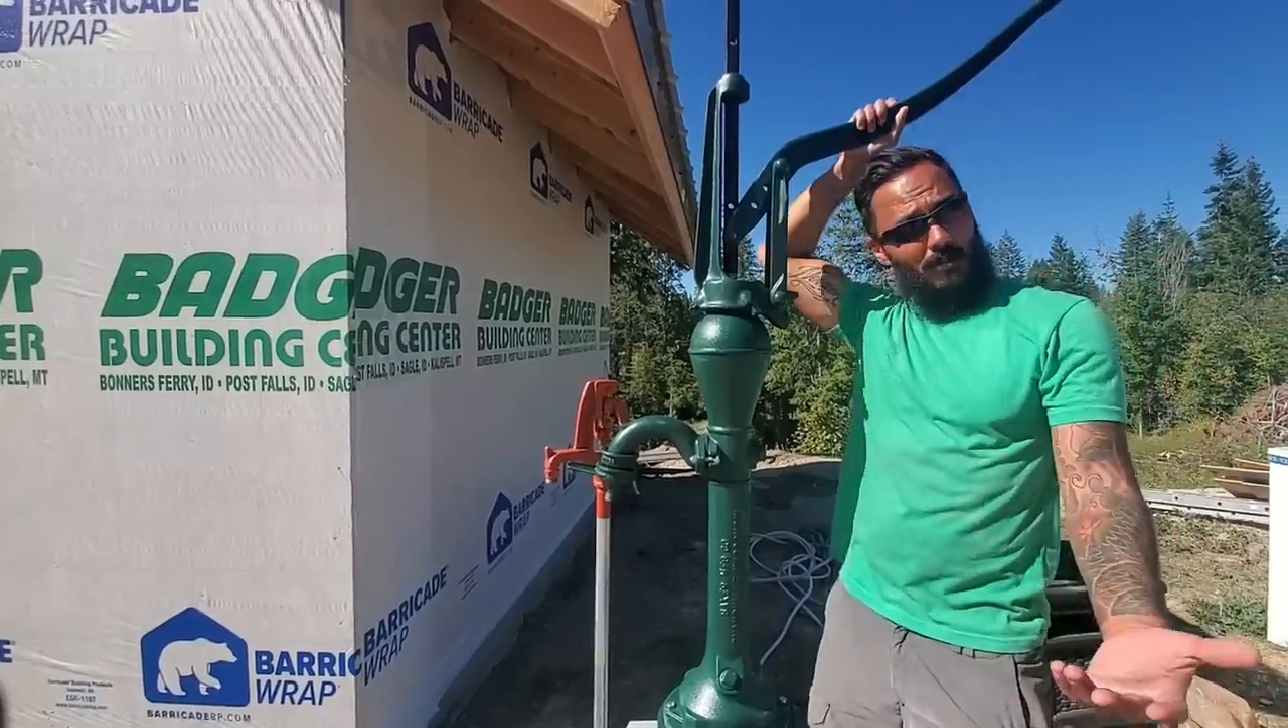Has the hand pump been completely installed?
Yes.